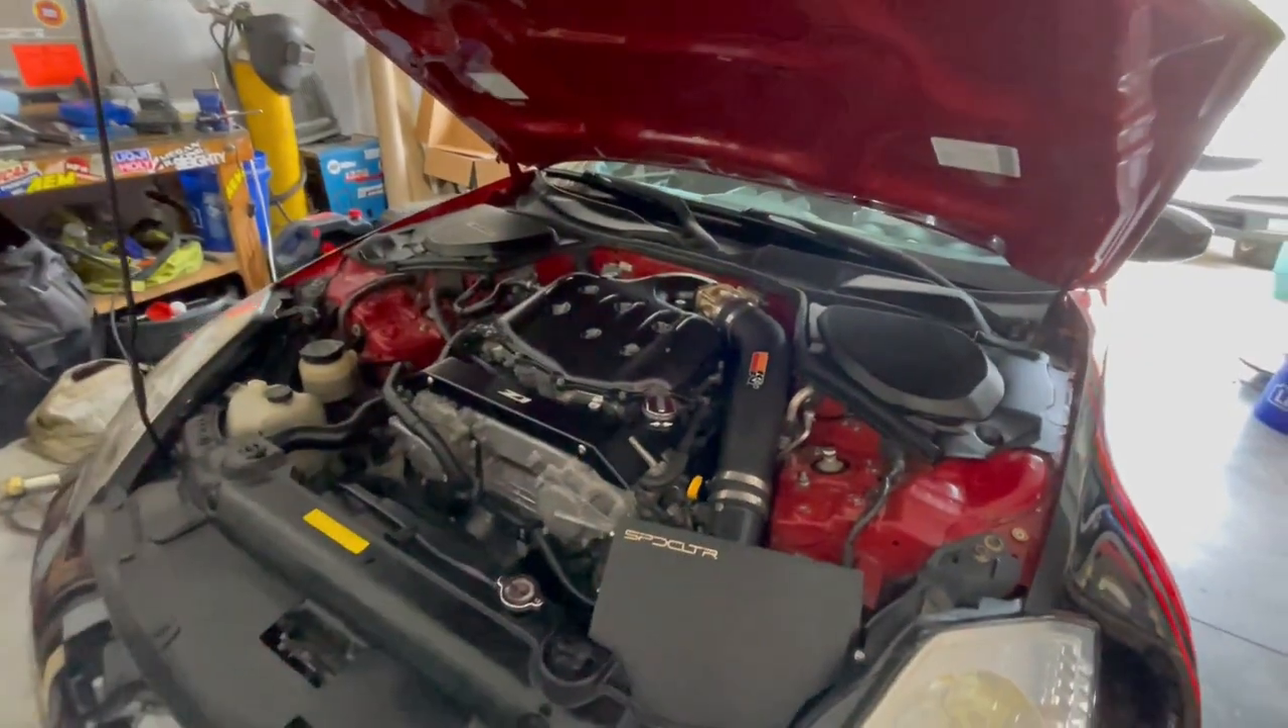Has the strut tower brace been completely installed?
No.